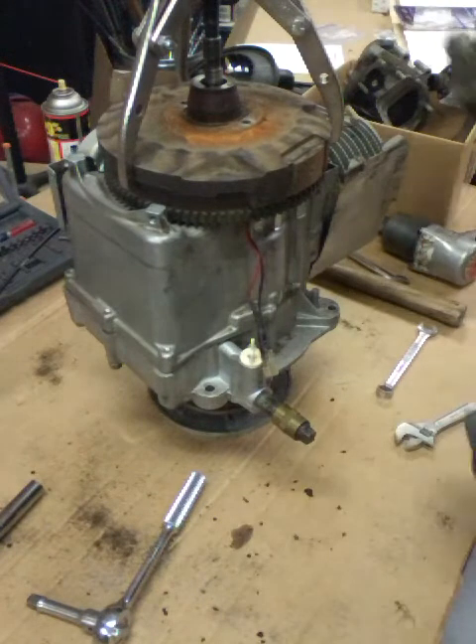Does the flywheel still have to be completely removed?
Yes.